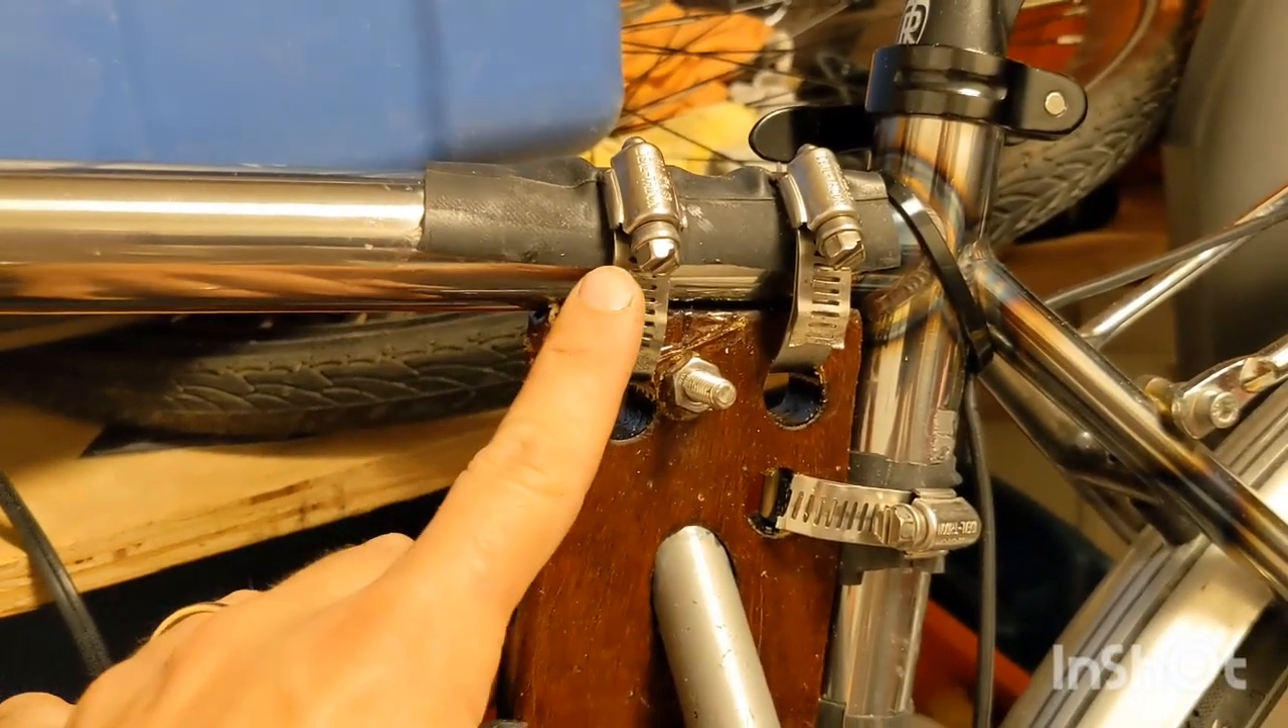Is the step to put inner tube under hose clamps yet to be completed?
No.